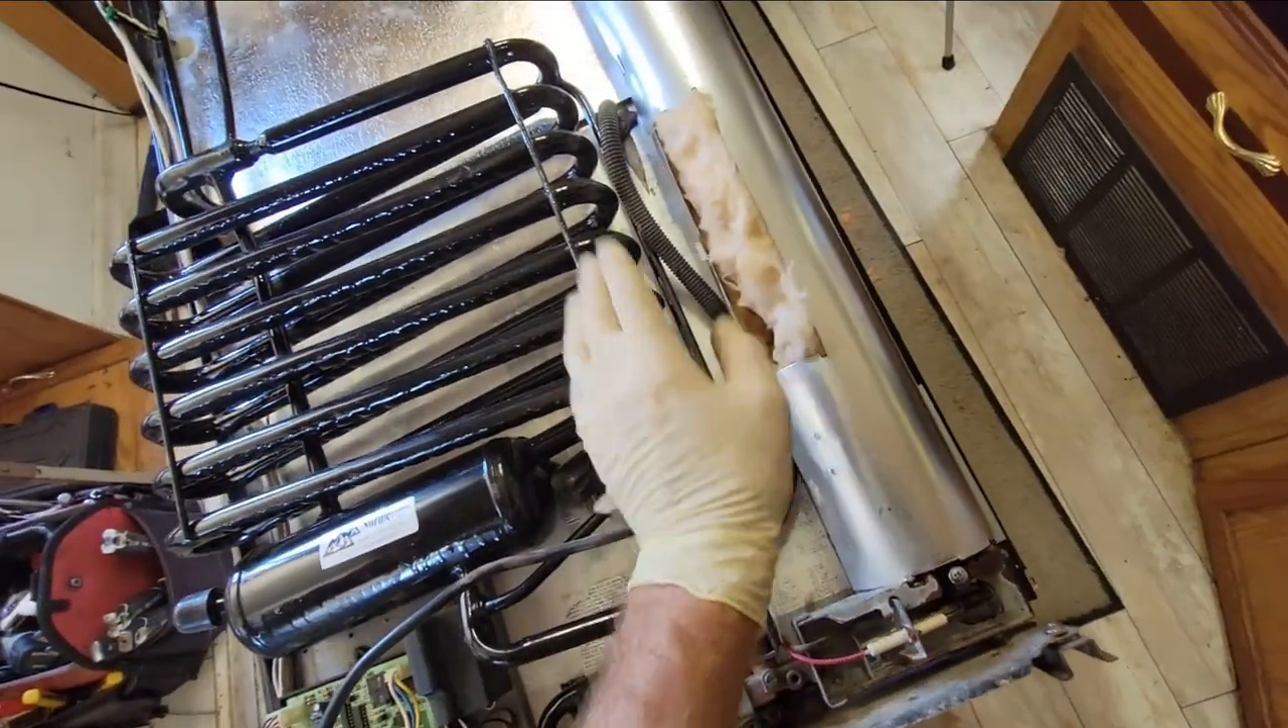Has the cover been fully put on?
No.